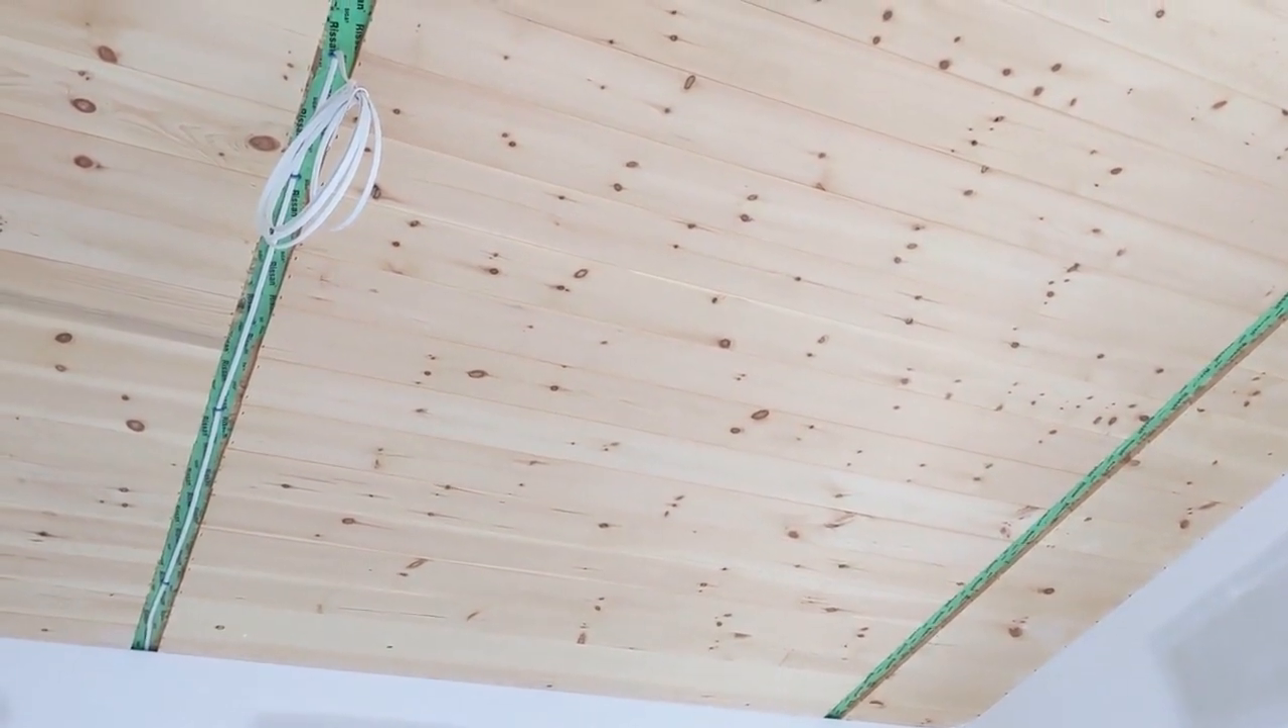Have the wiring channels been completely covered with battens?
No.